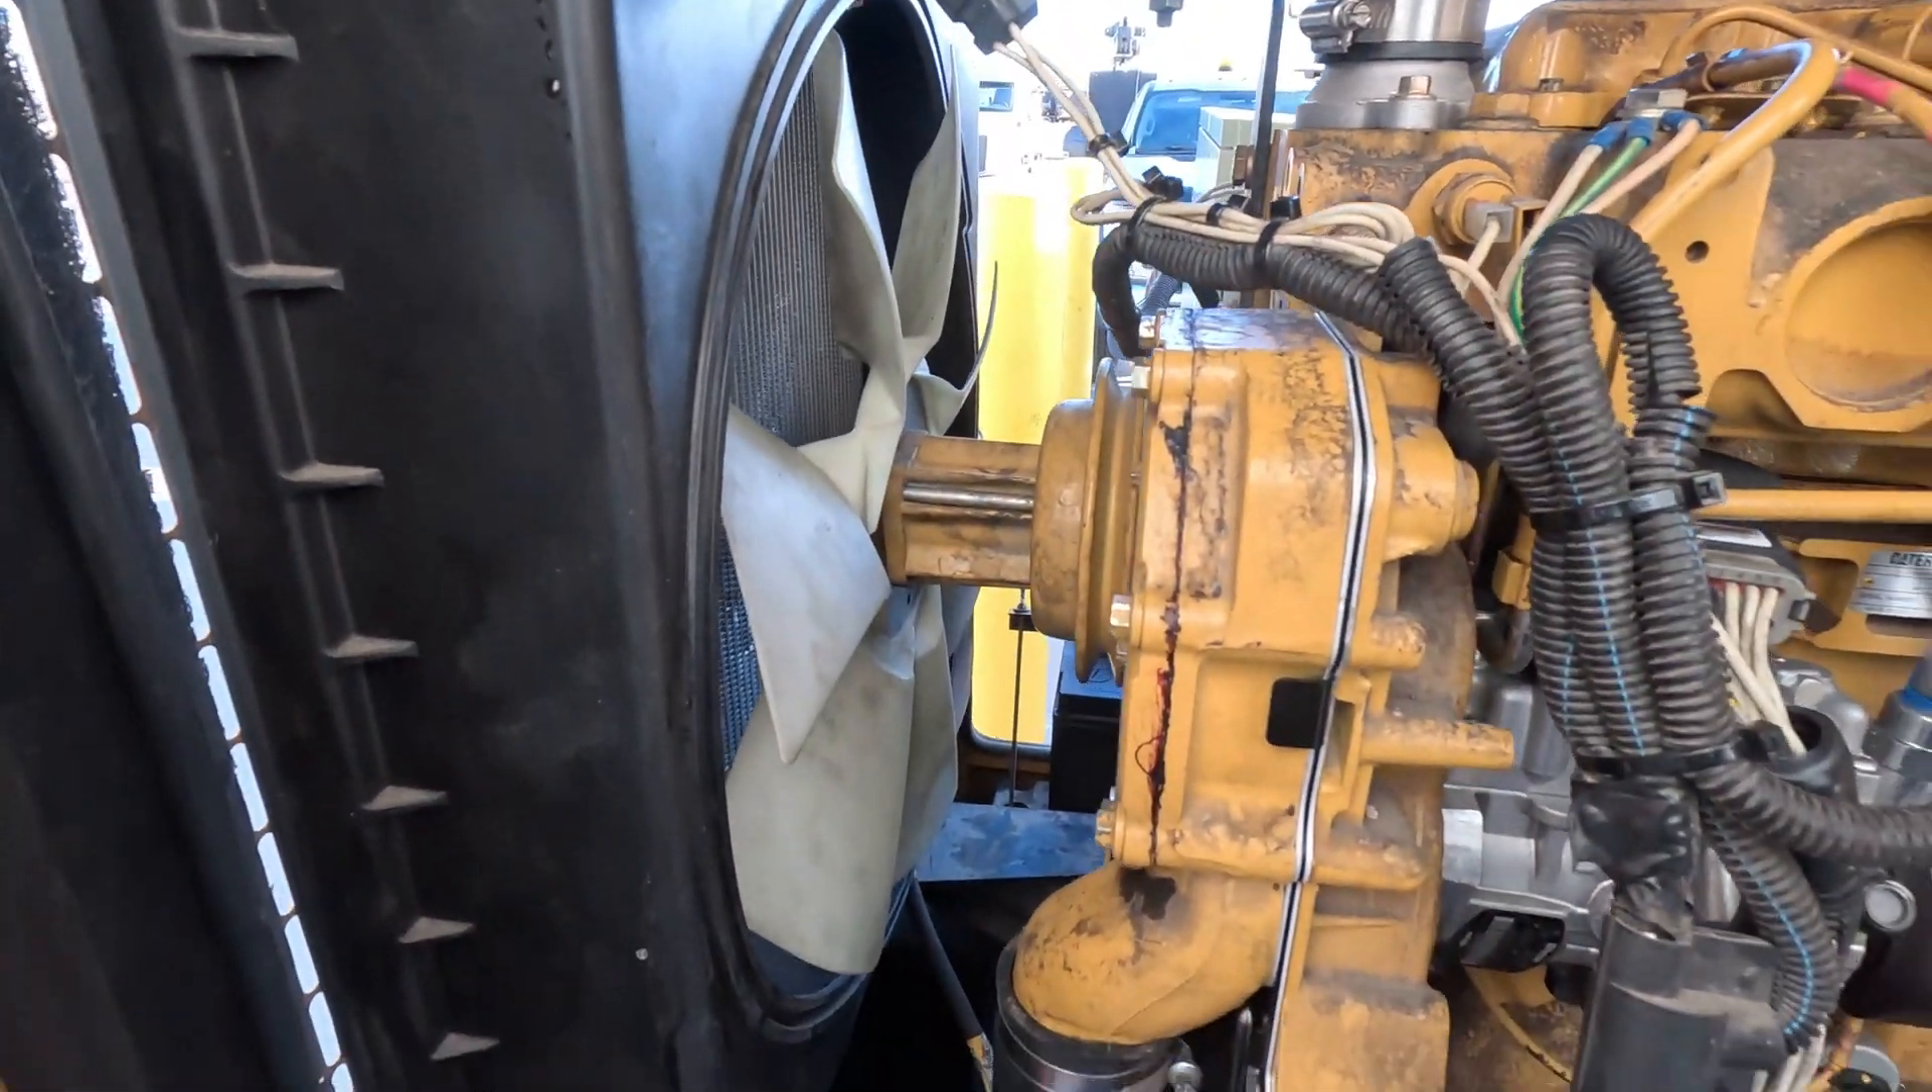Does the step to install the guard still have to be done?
Yes.